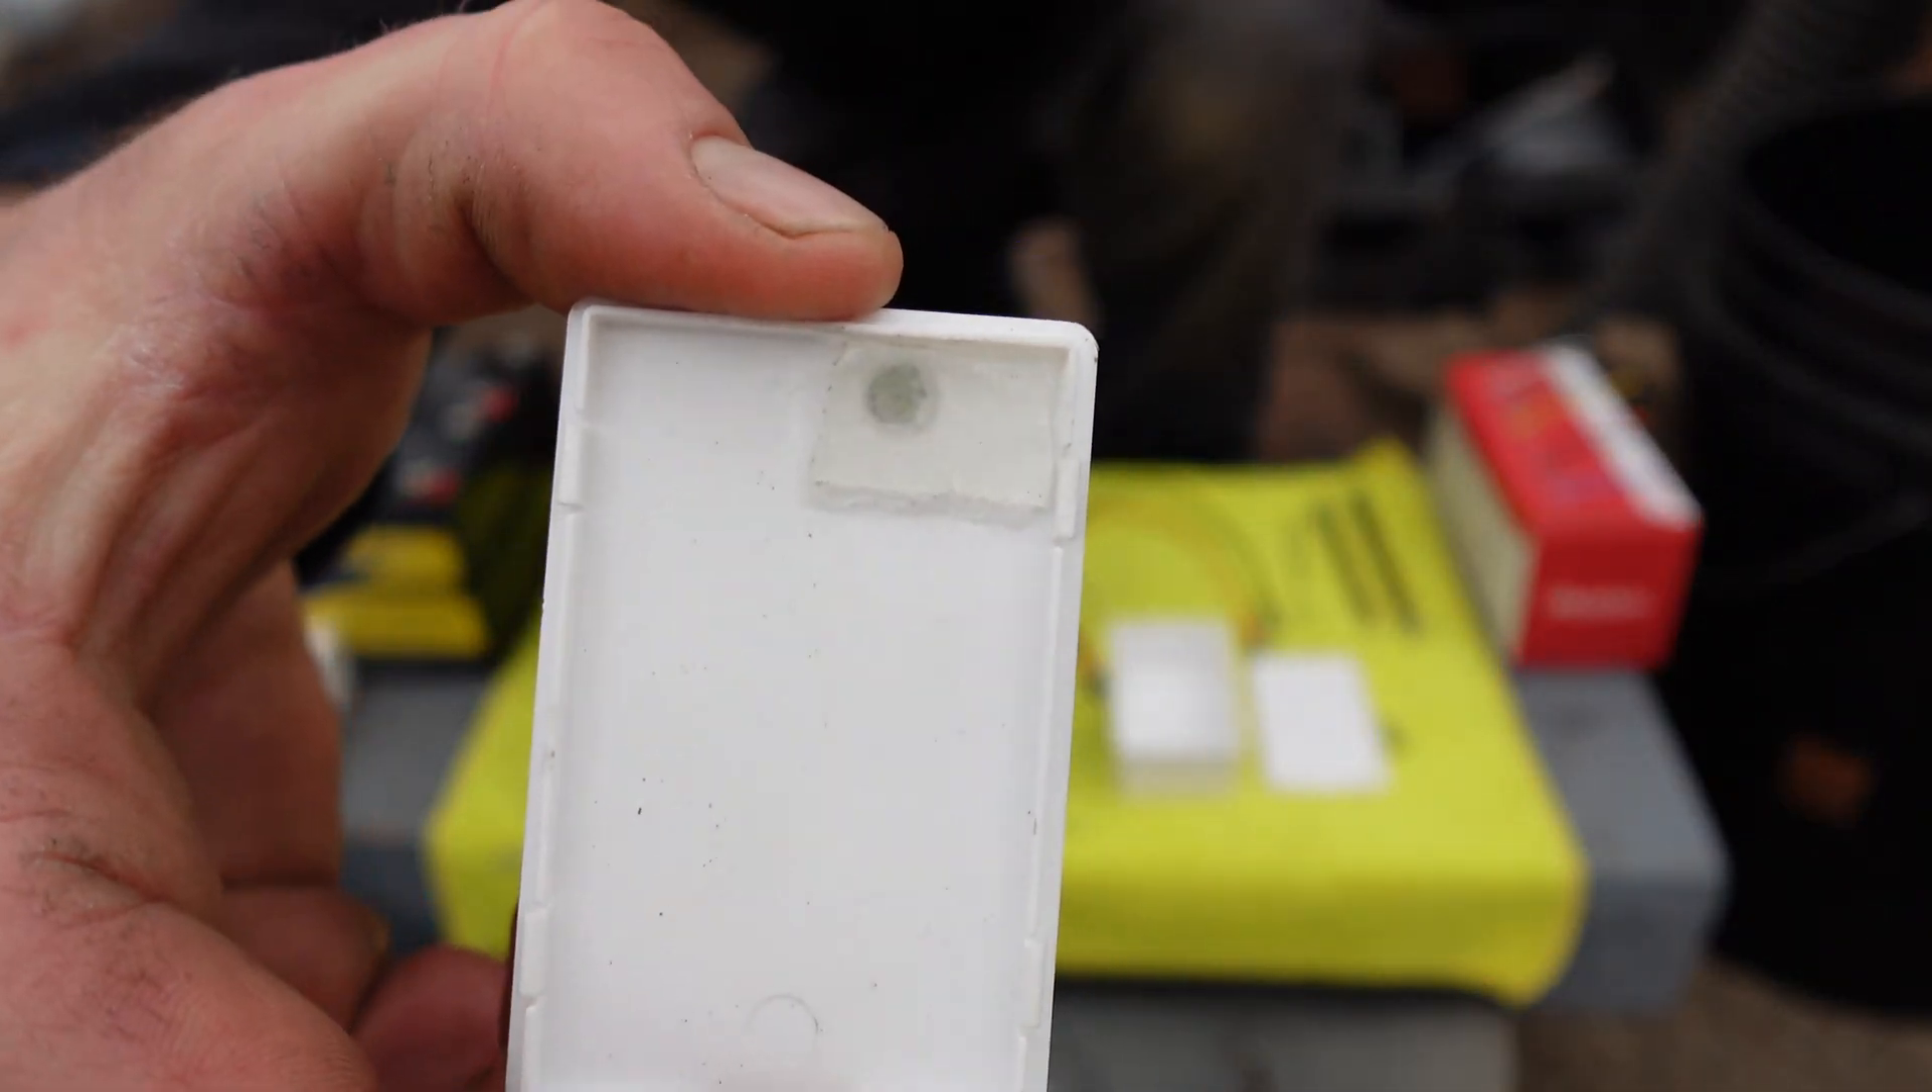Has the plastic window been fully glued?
Yes.